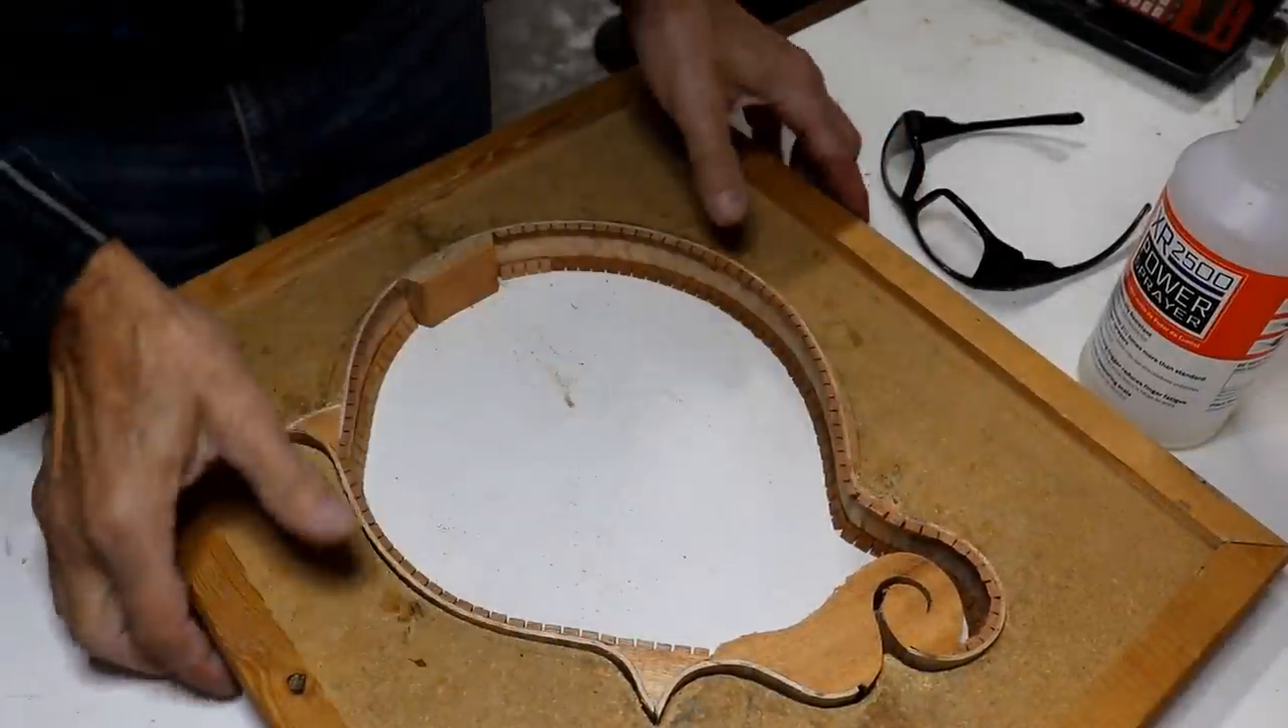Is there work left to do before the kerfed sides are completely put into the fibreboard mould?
No.